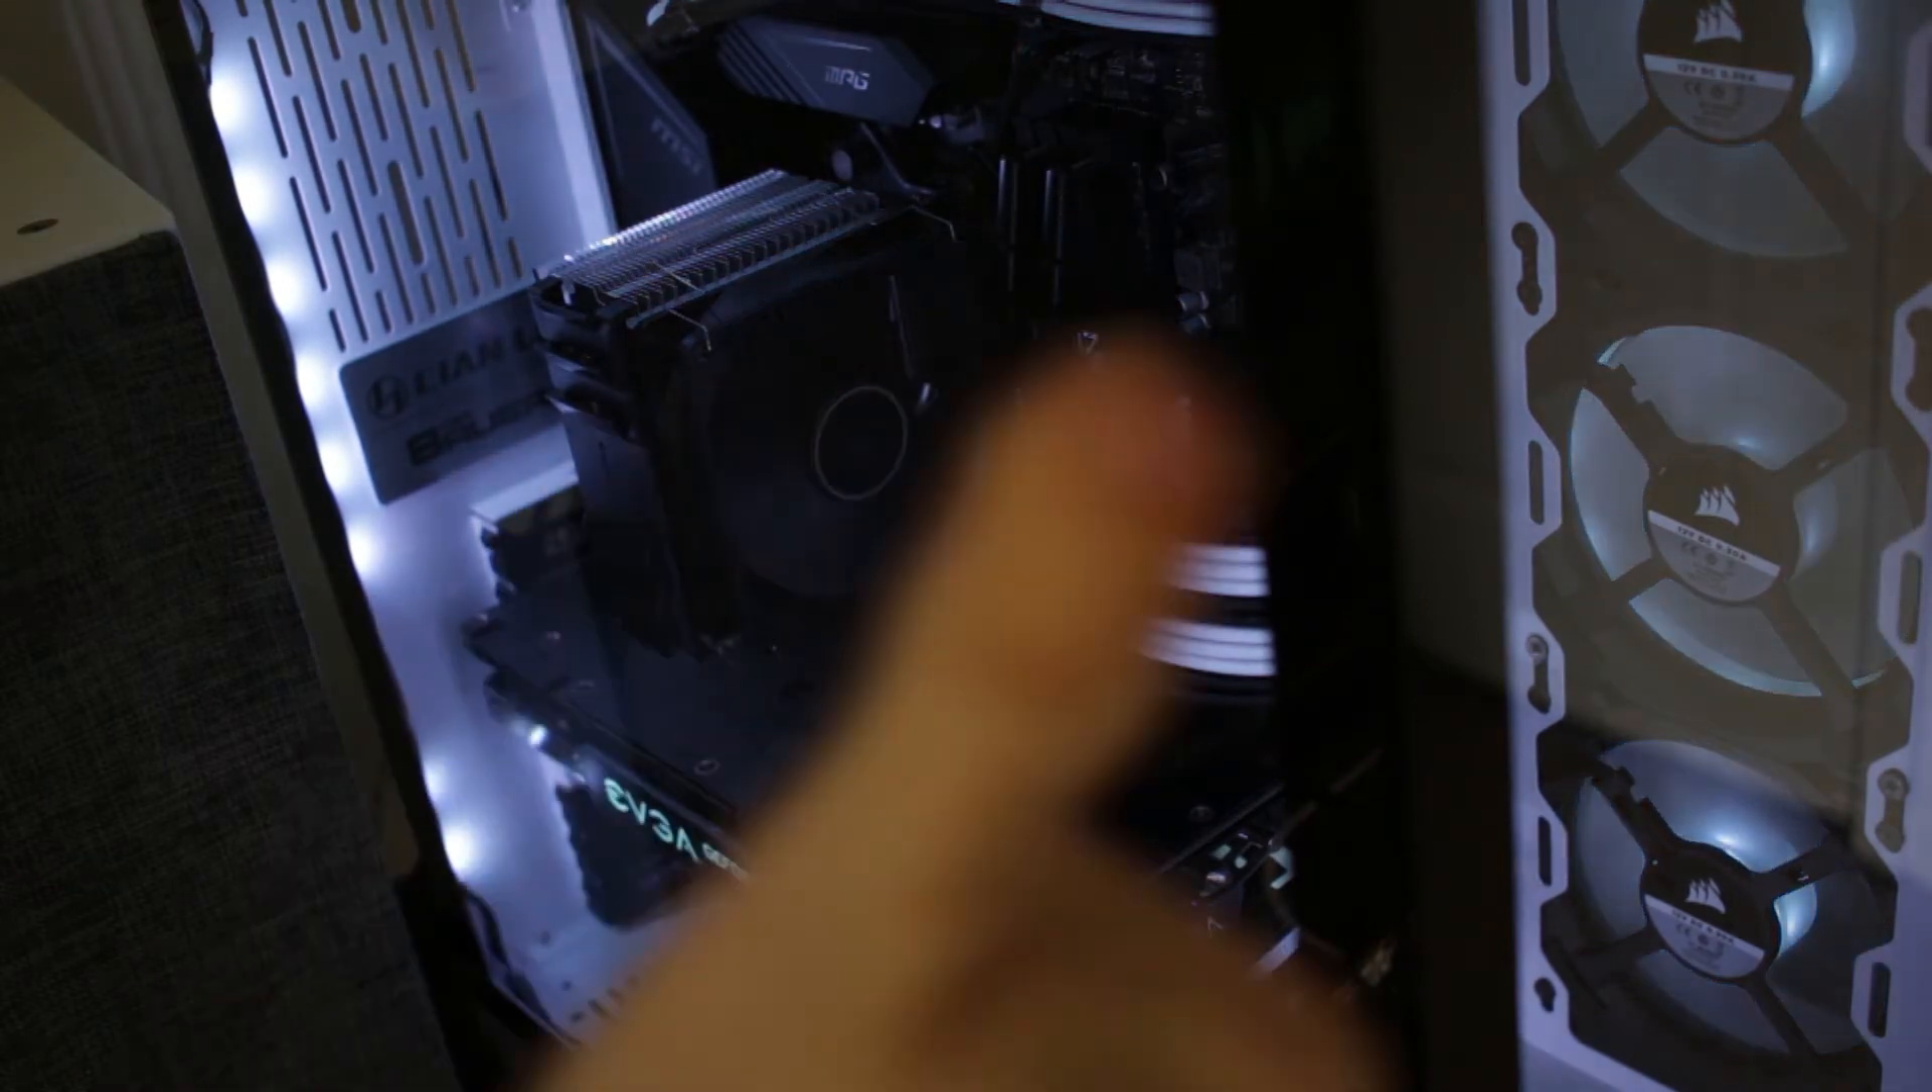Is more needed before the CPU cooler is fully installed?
No.